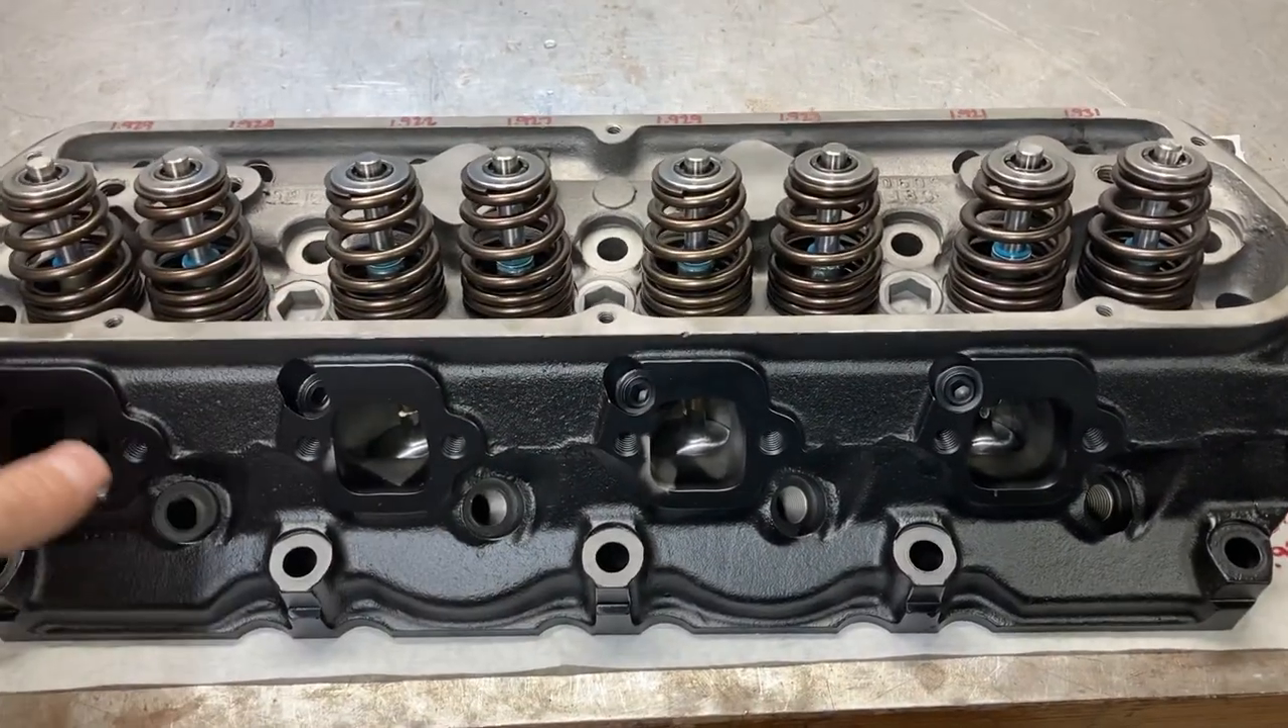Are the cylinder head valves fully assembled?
Yes.